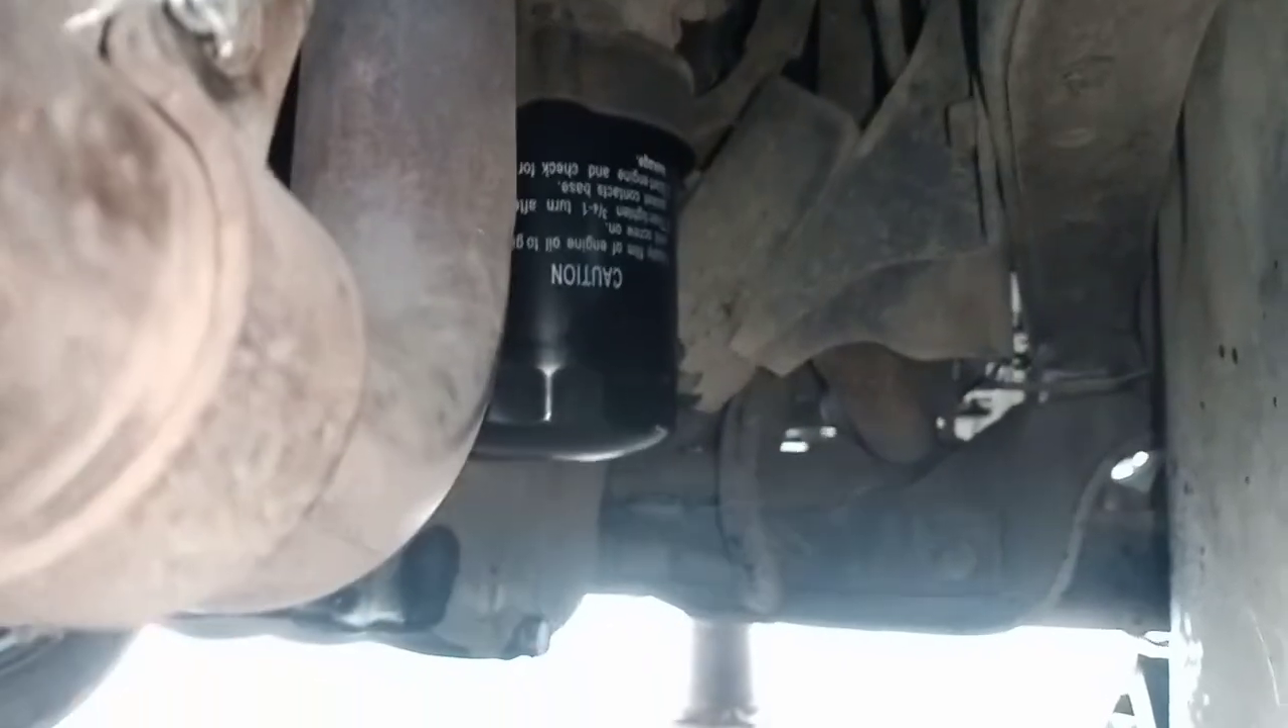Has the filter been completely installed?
Yes.